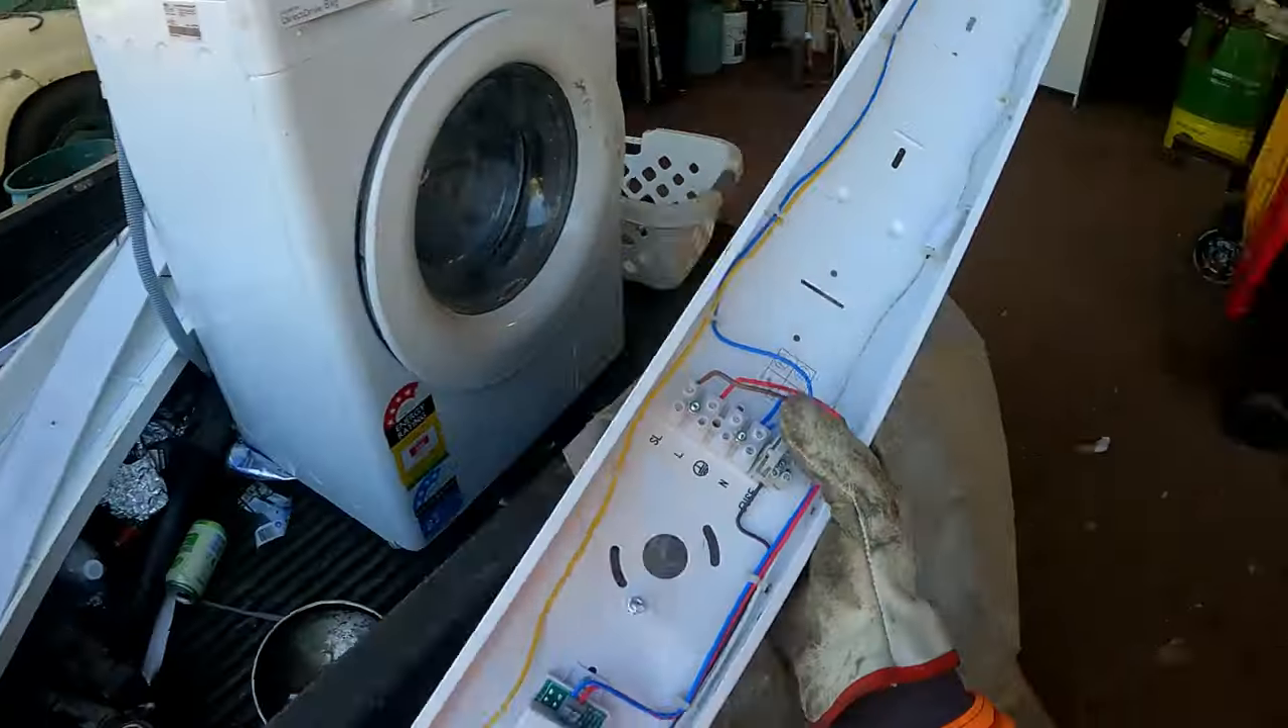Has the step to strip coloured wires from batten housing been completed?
No.